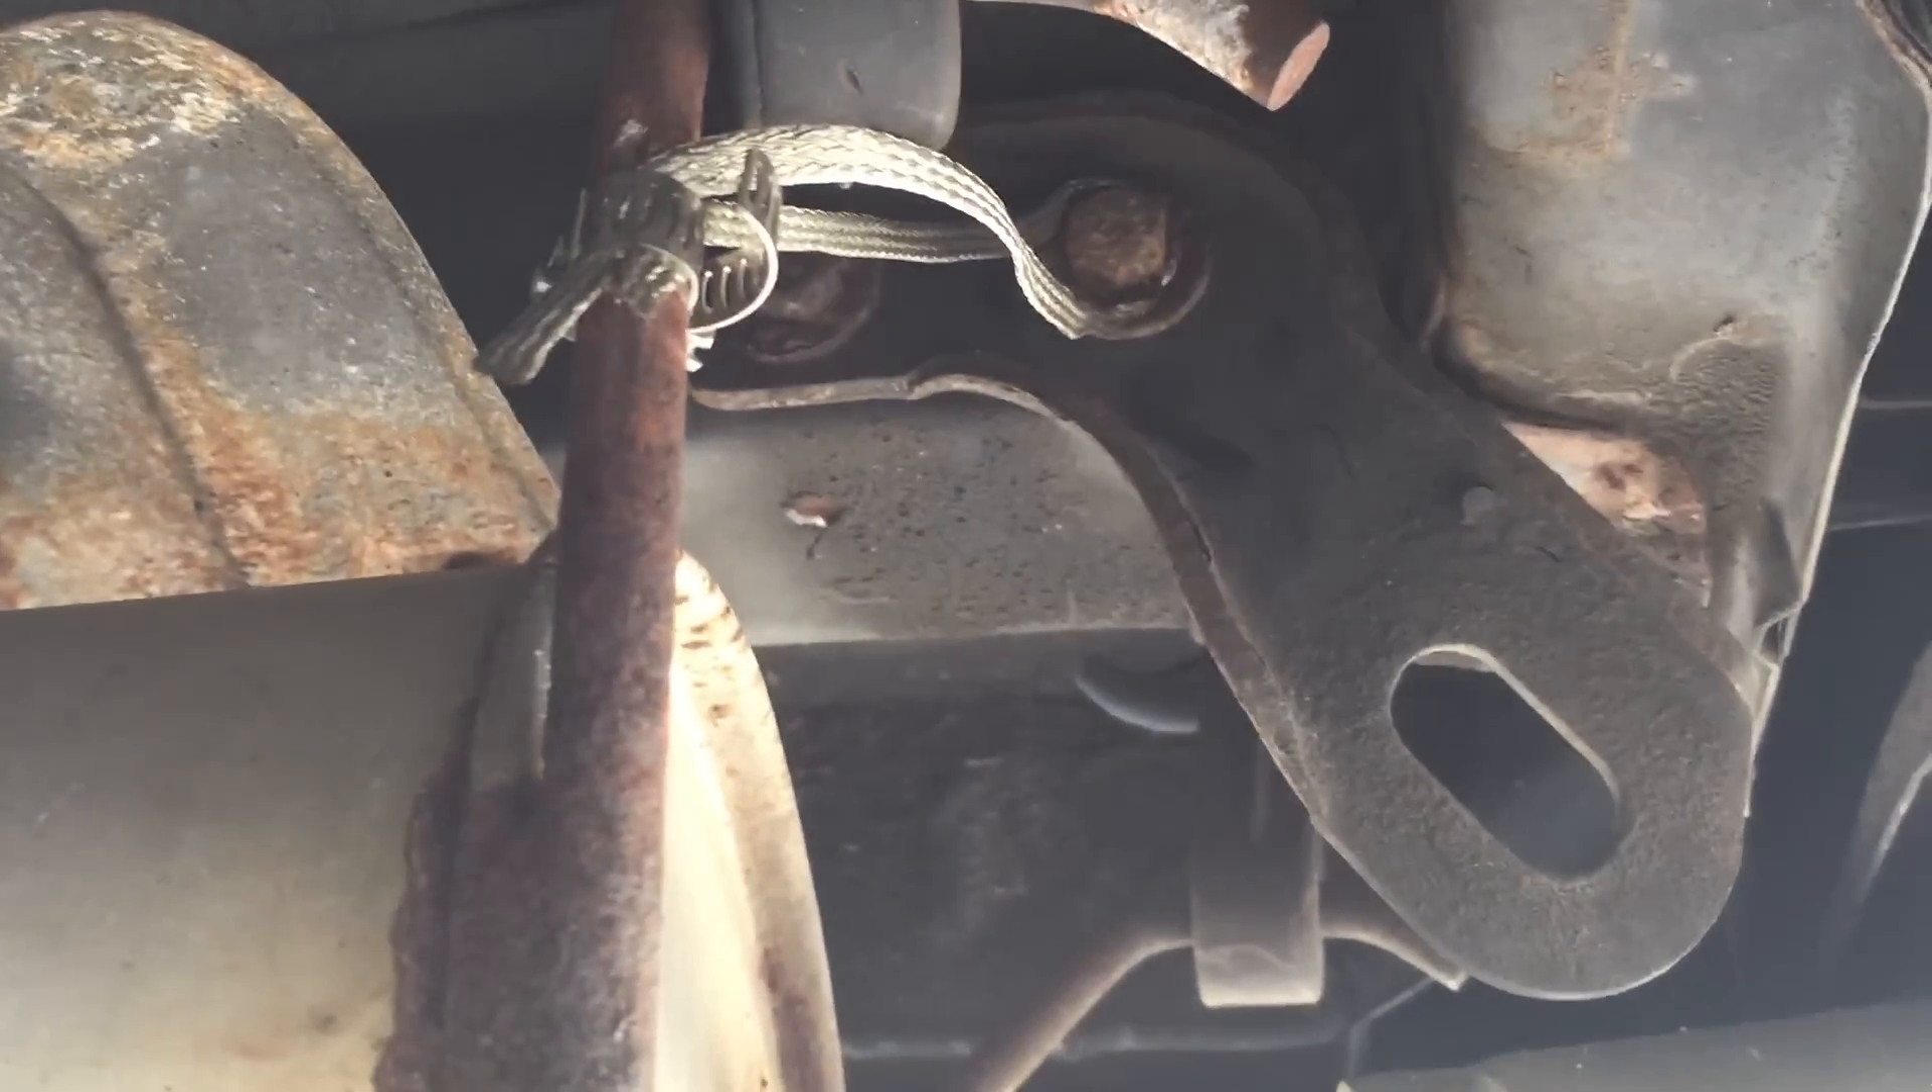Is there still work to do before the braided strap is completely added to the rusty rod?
No.